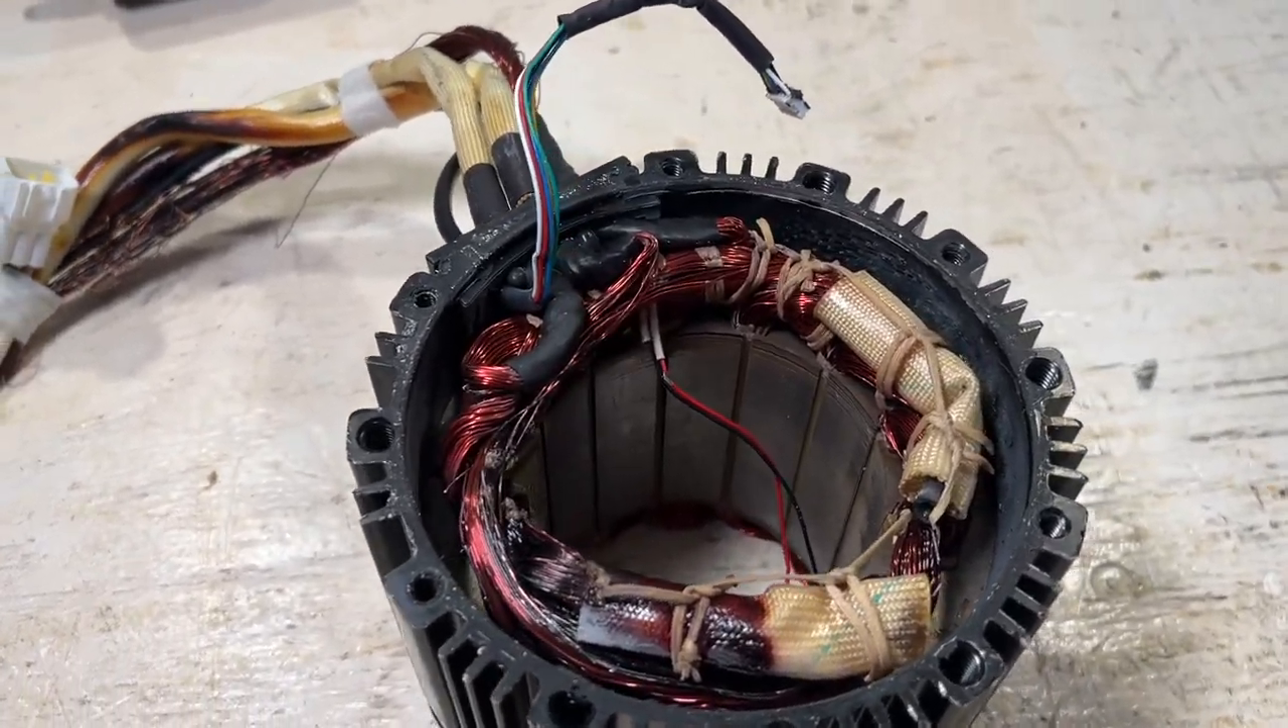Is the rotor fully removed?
Yes.